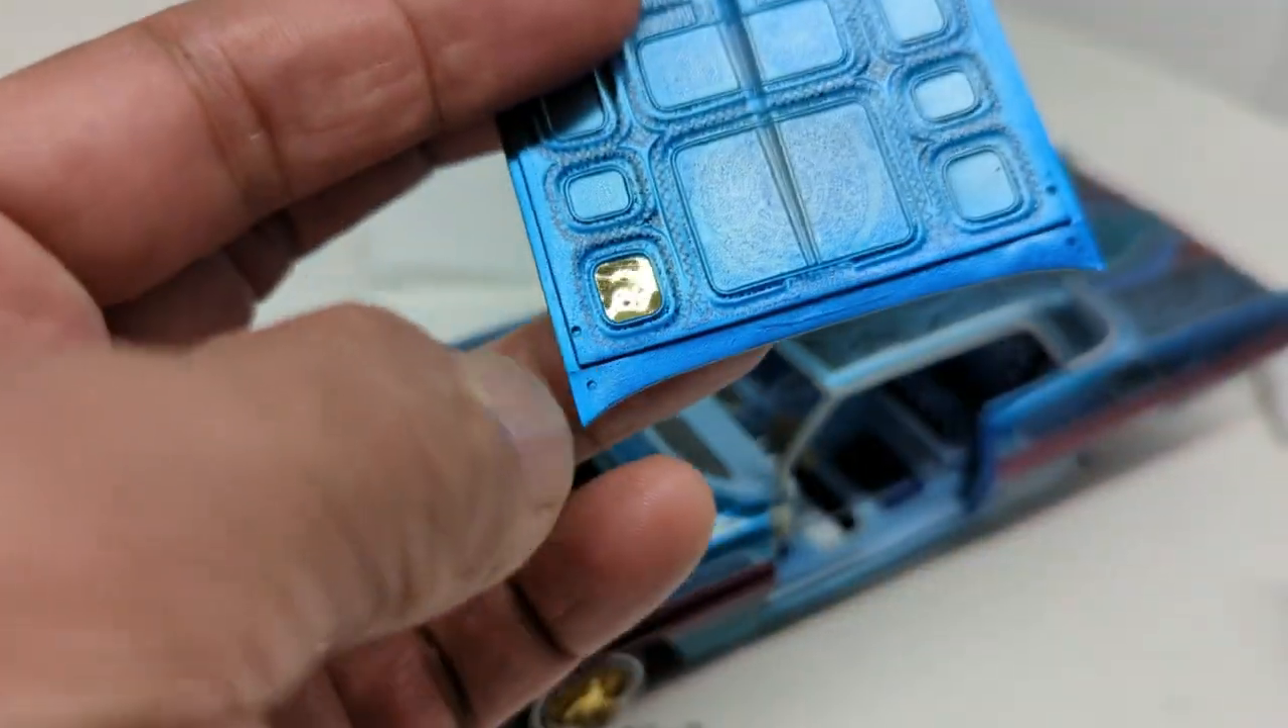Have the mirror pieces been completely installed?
No.